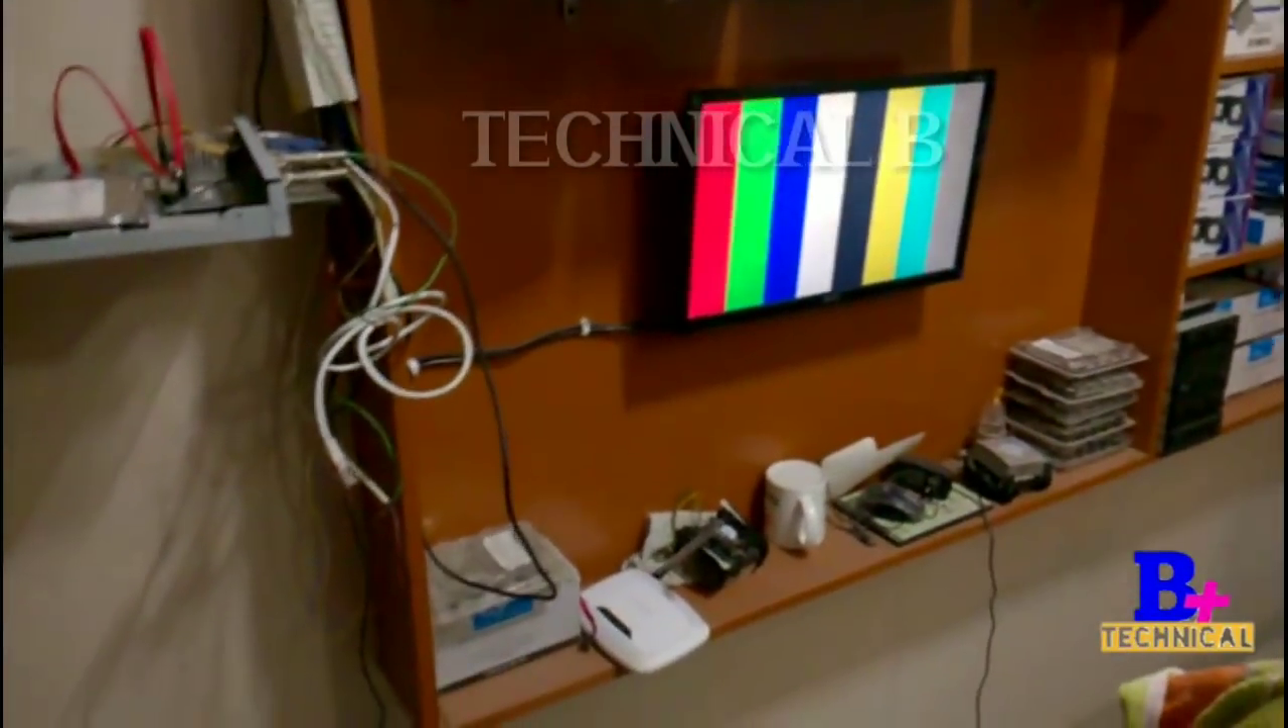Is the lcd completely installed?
Yes.